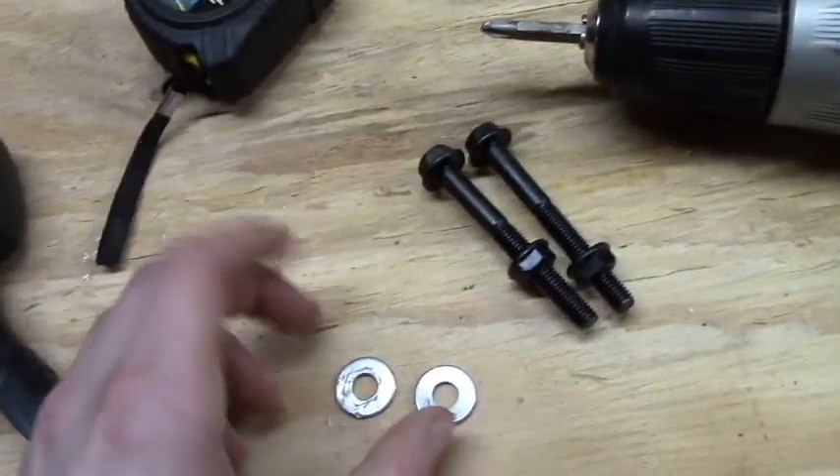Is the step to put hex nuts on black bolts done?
Yes.